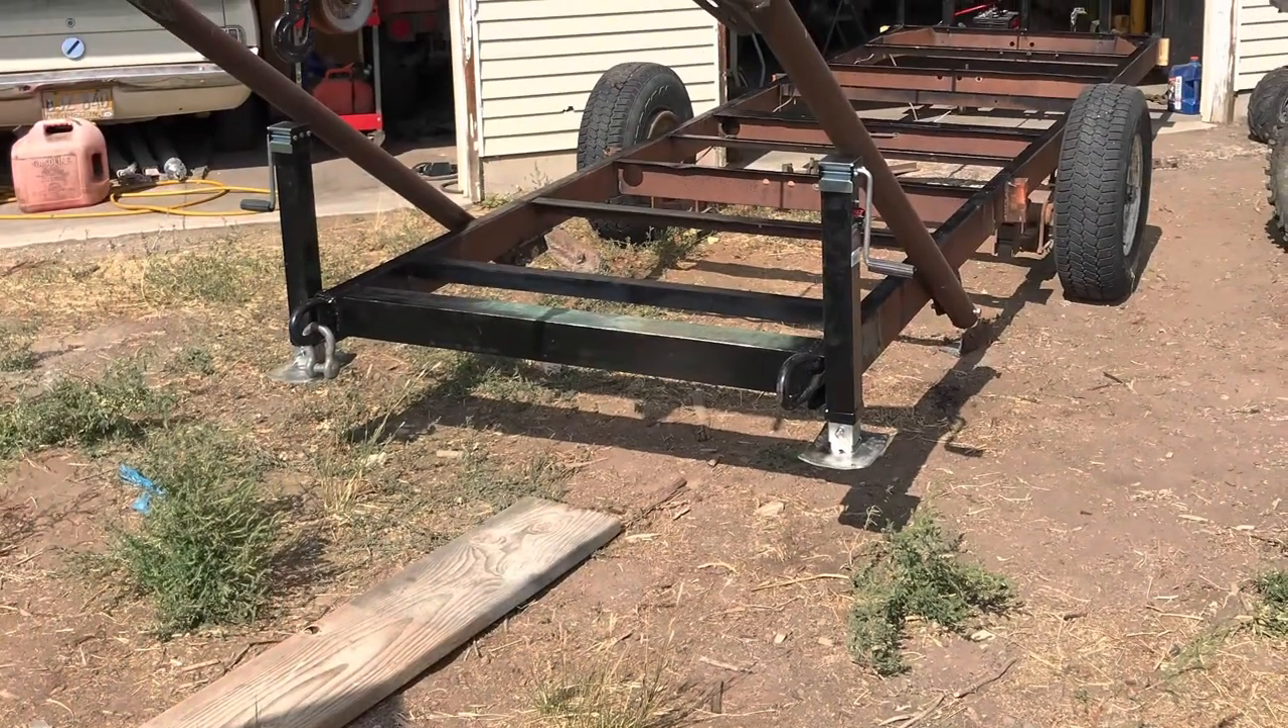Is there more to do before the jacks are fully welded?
No.